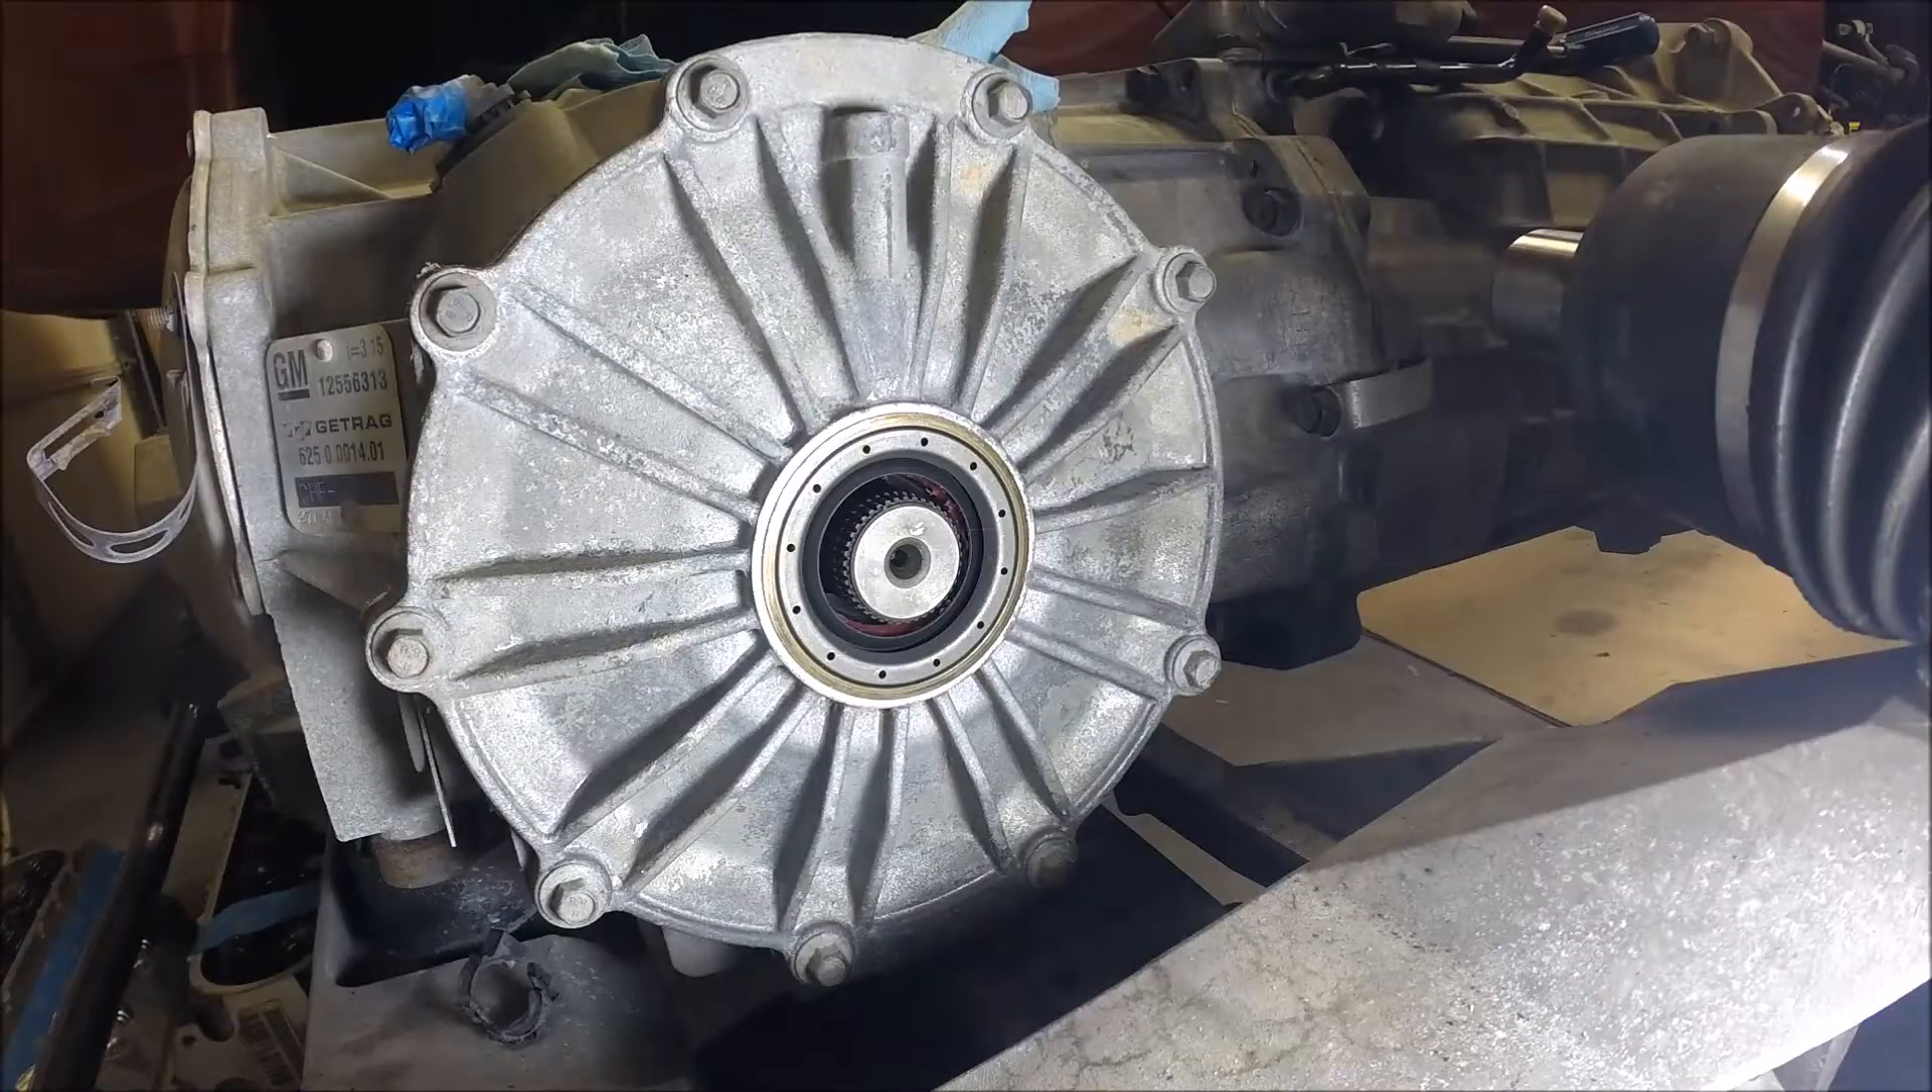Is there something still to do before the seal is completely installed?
No.